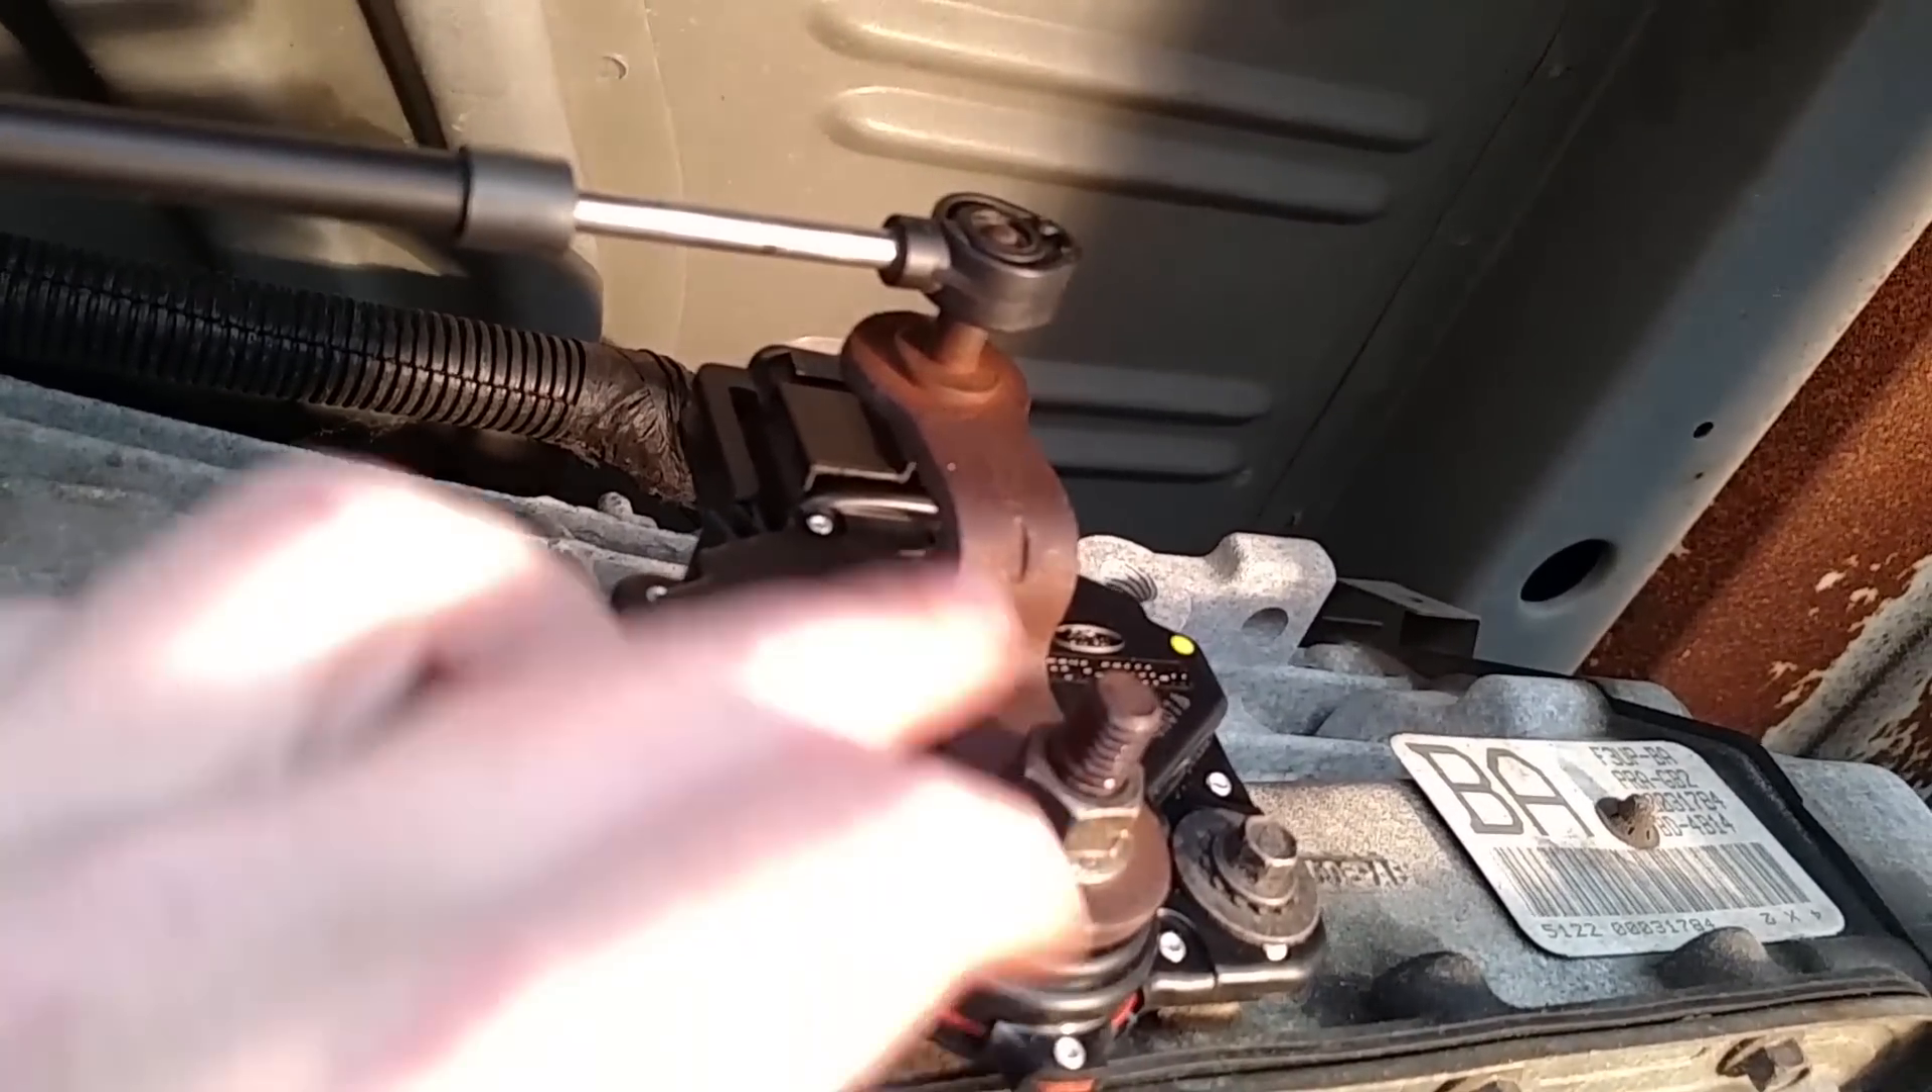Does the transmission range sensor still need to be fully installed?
No.